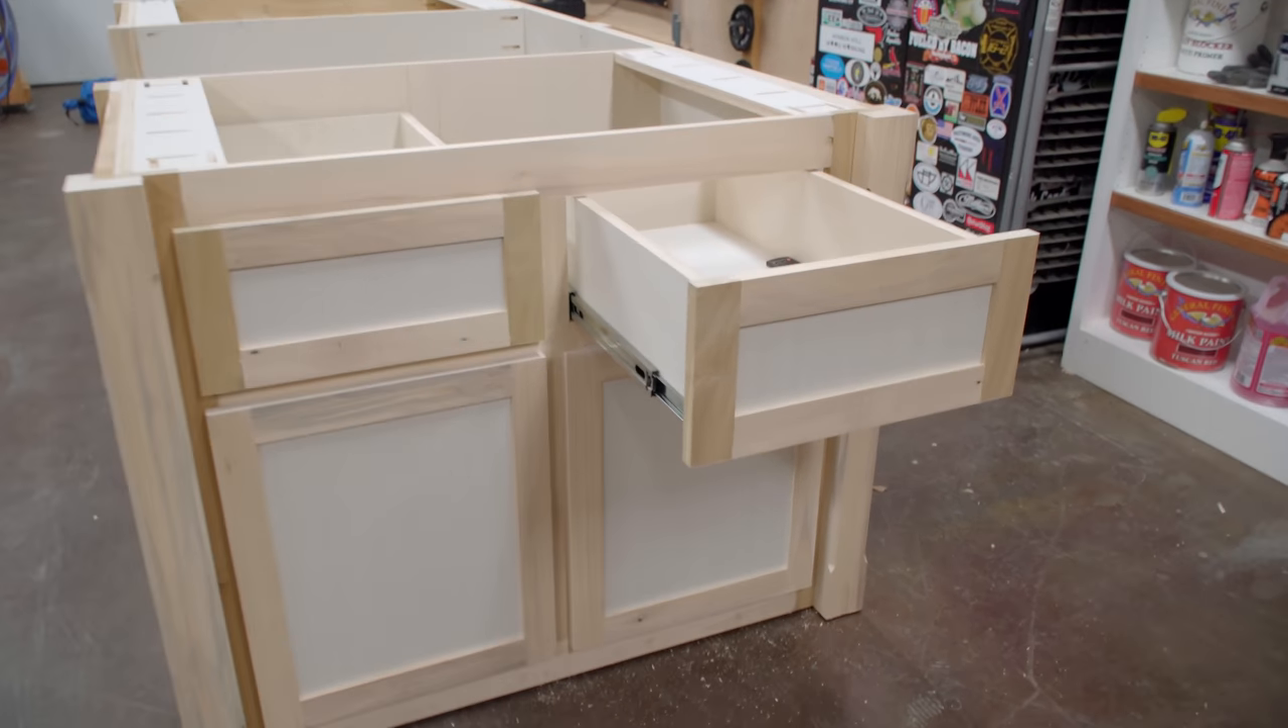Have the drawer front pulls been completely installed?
No.